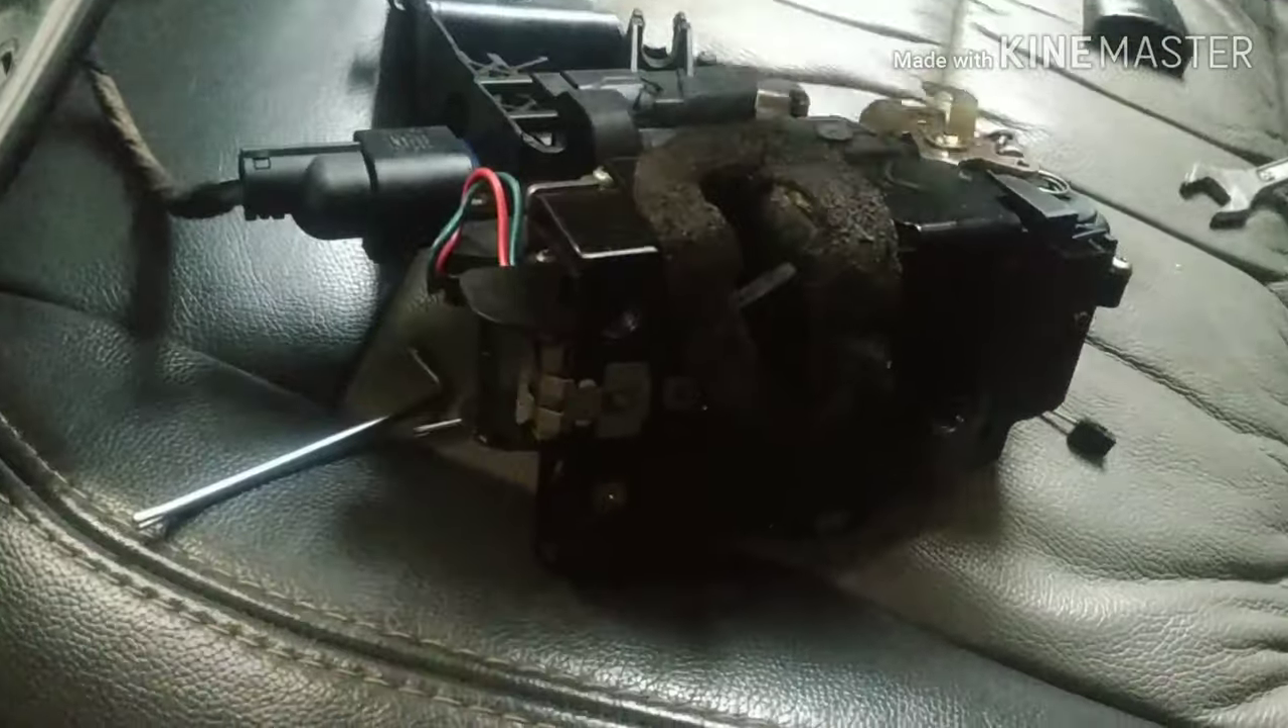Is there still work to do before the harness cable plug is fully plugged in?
No.